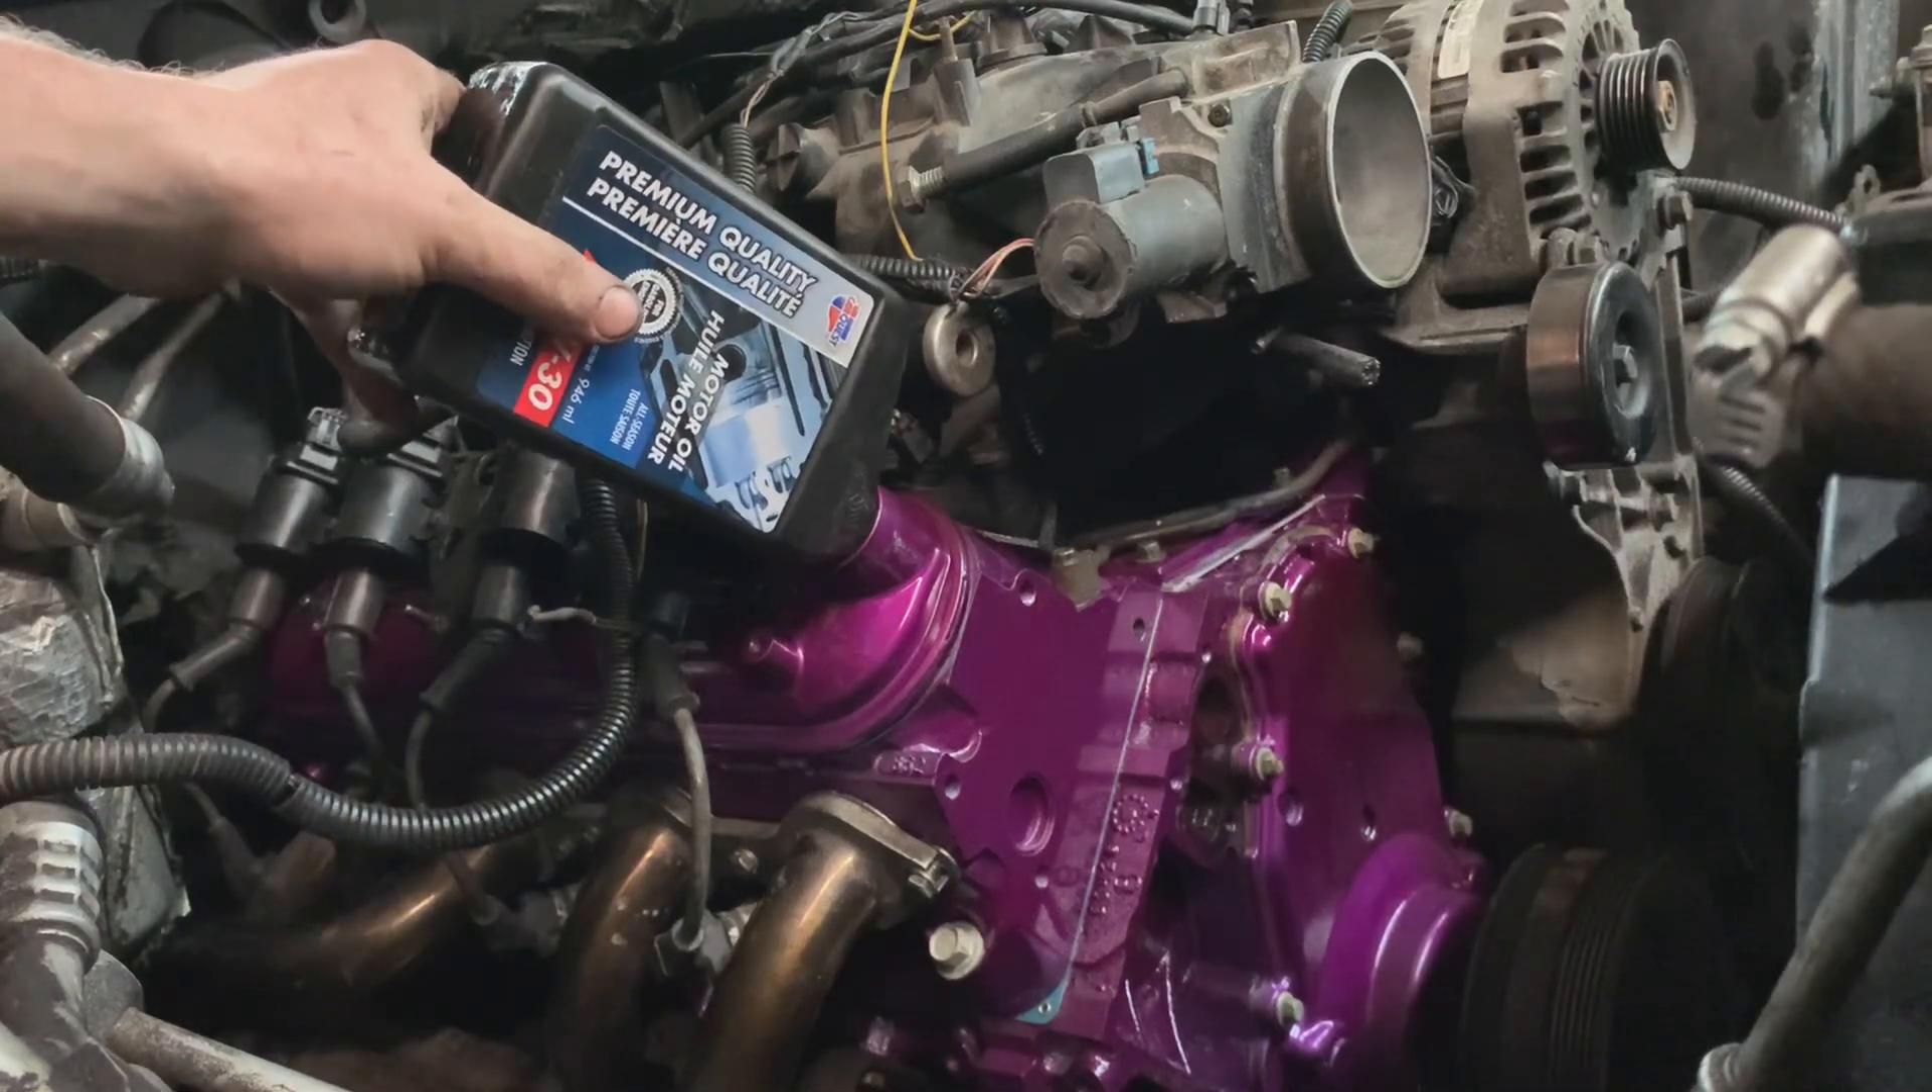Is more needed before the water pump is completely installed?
Yes.